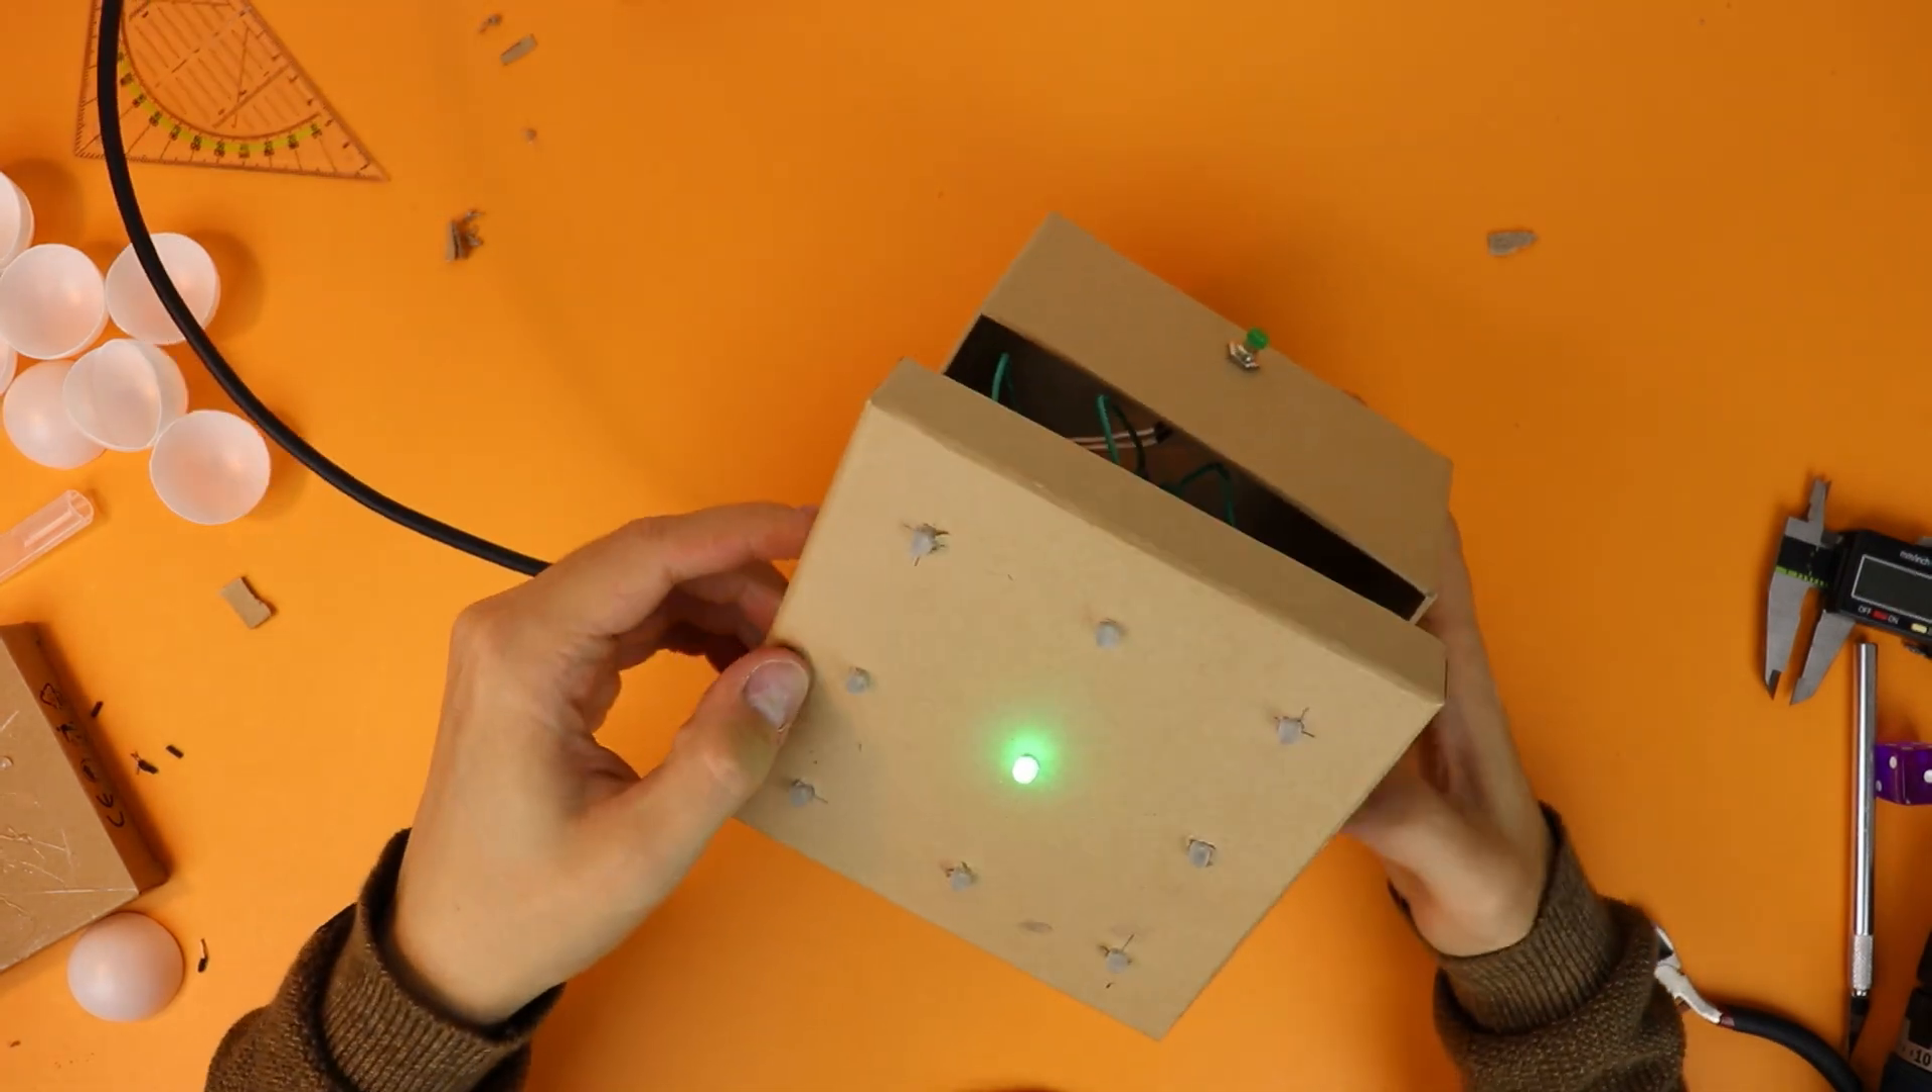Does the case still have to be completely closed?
Yes.